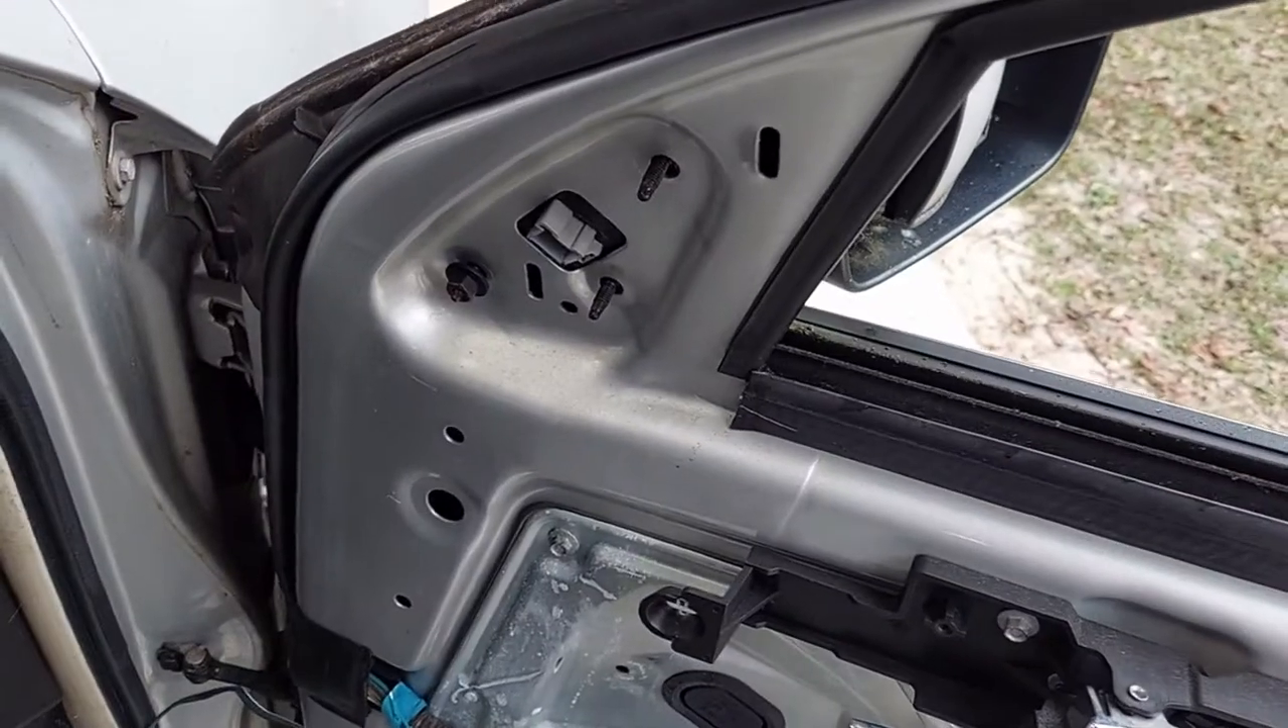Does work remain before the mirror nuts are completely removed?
Yes.